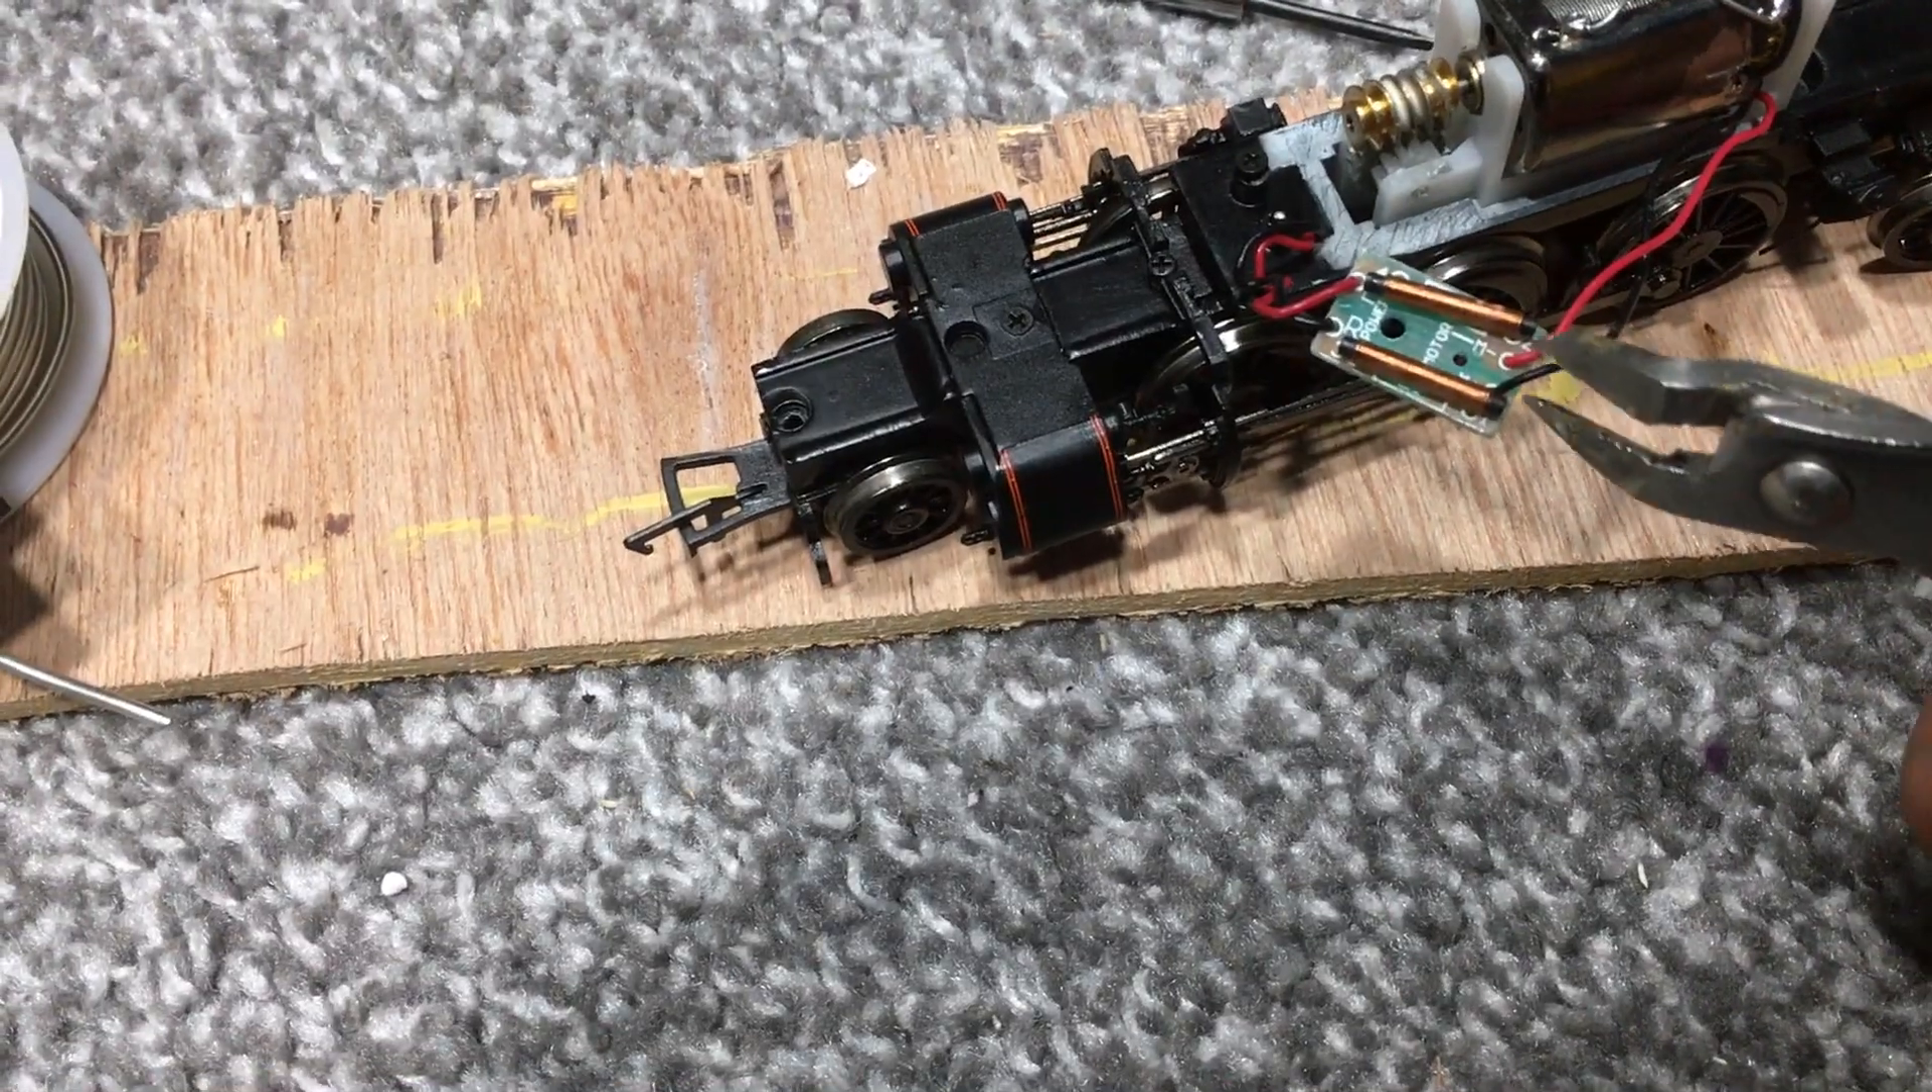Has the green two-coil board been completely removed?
No.